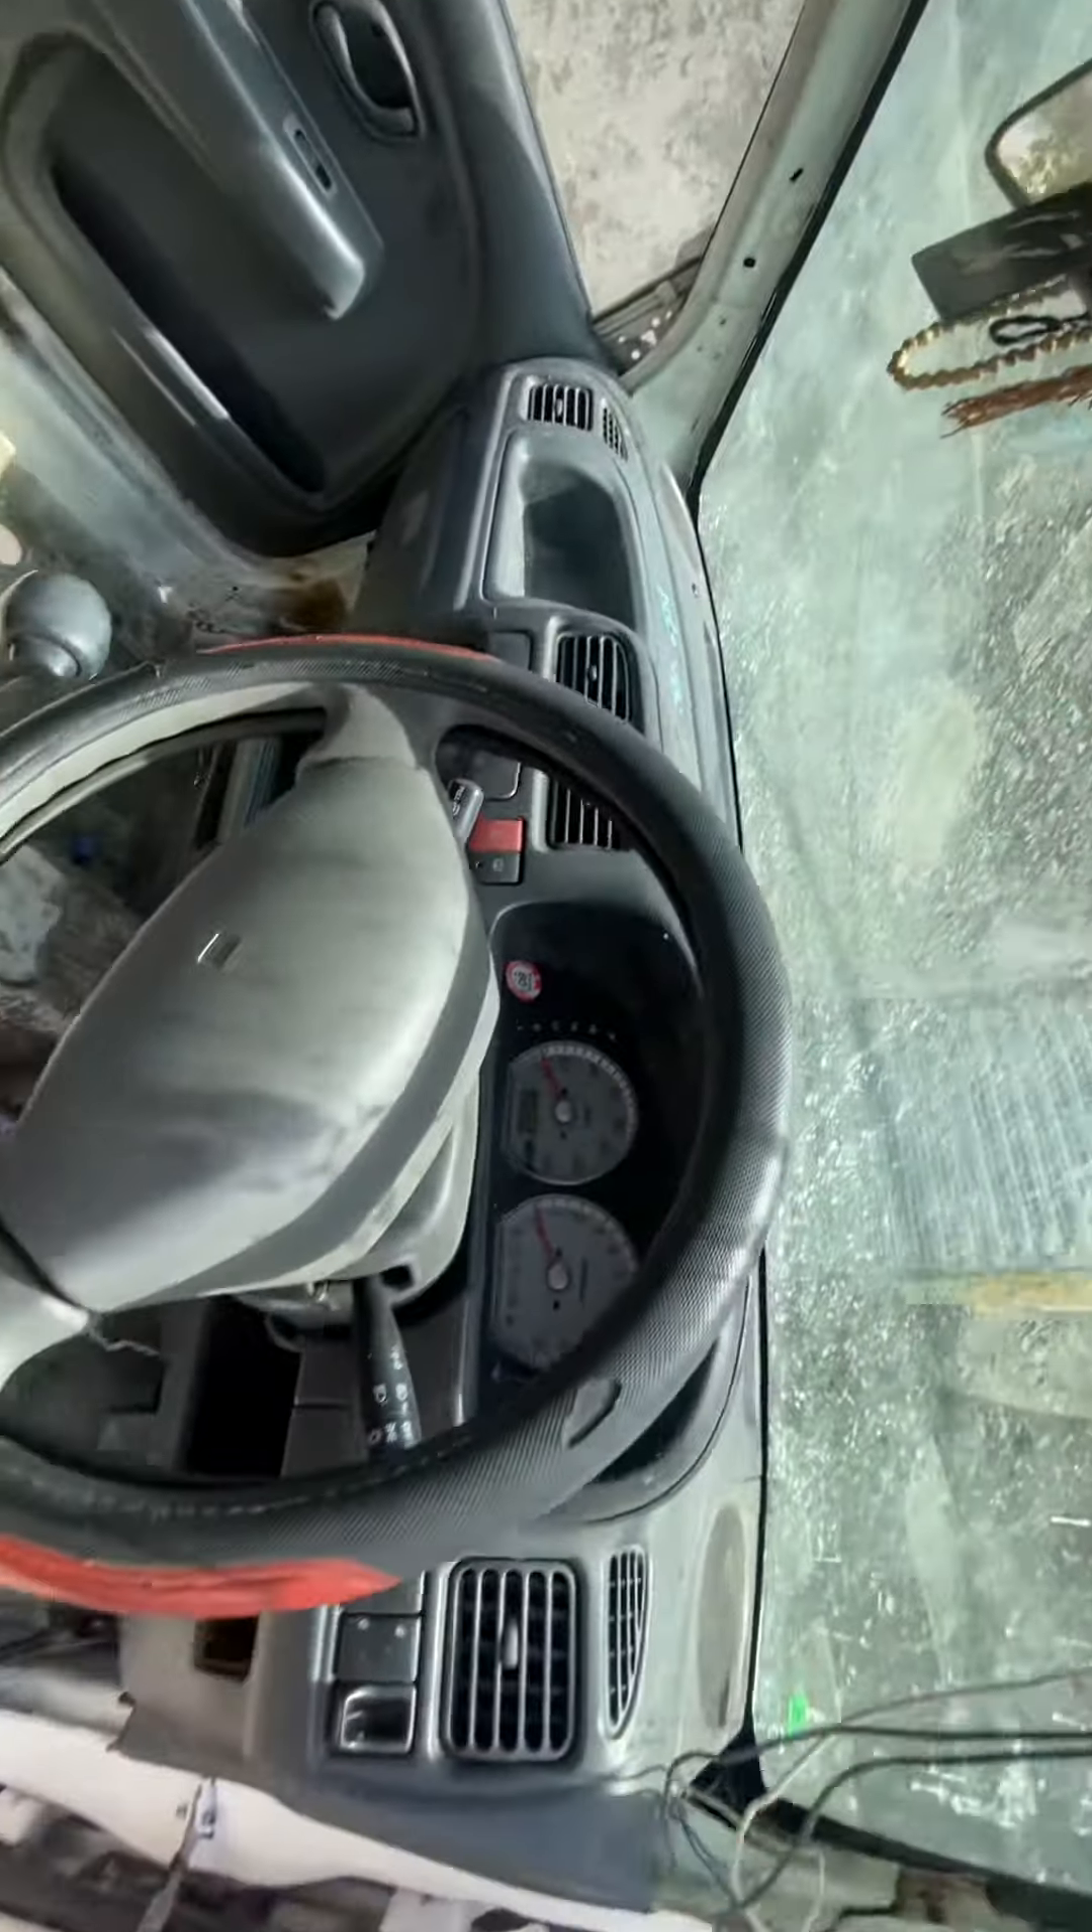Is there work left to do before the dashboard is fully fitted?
No.